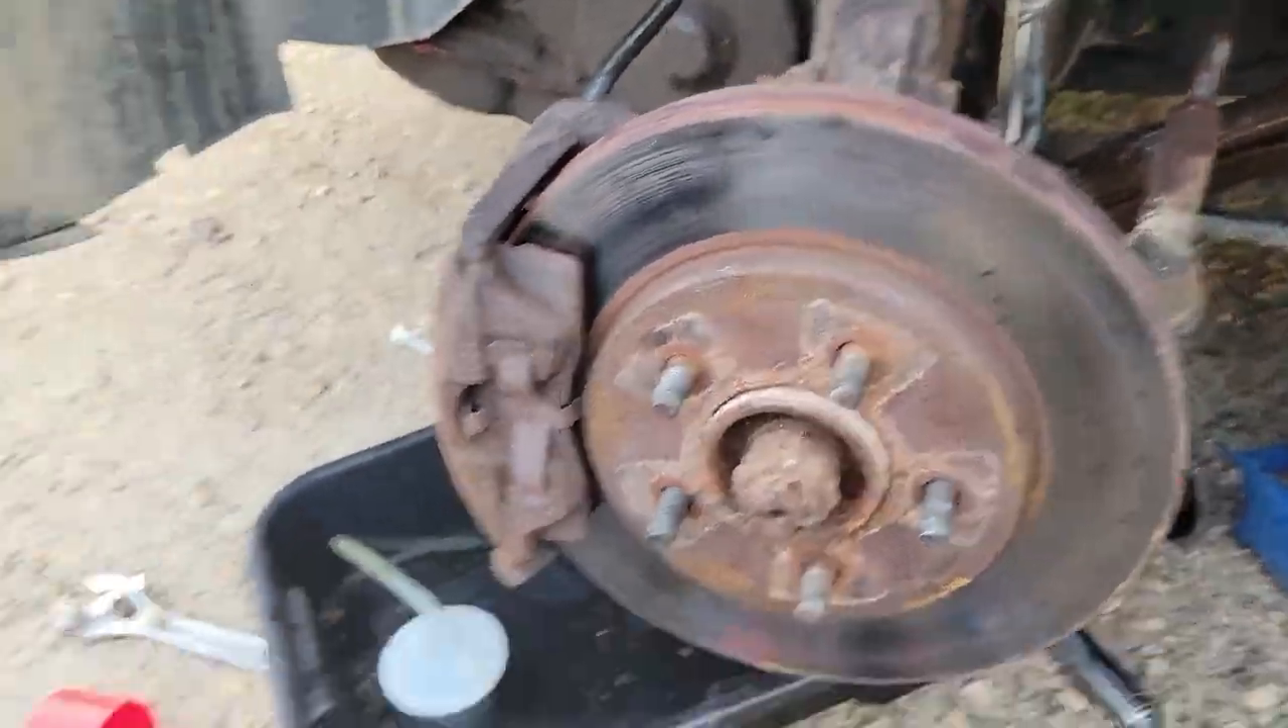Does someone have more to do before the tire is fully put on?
Yes.